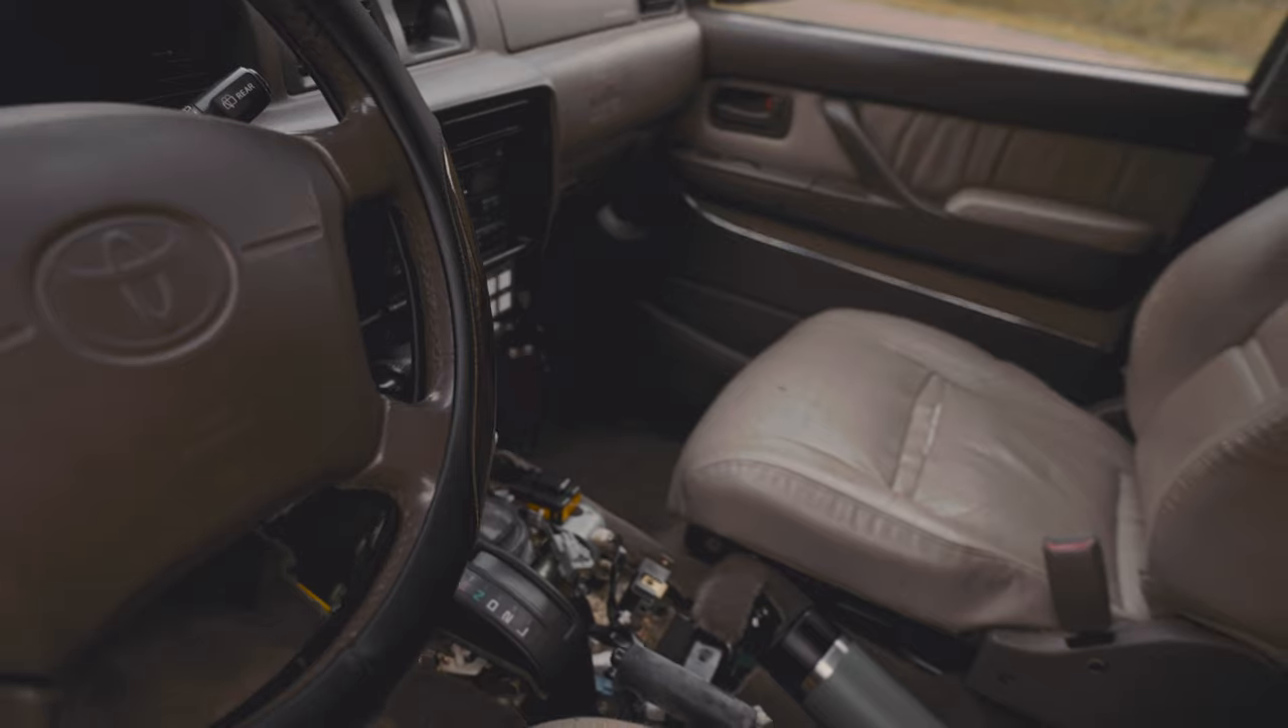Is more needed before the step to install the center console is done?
Yes.